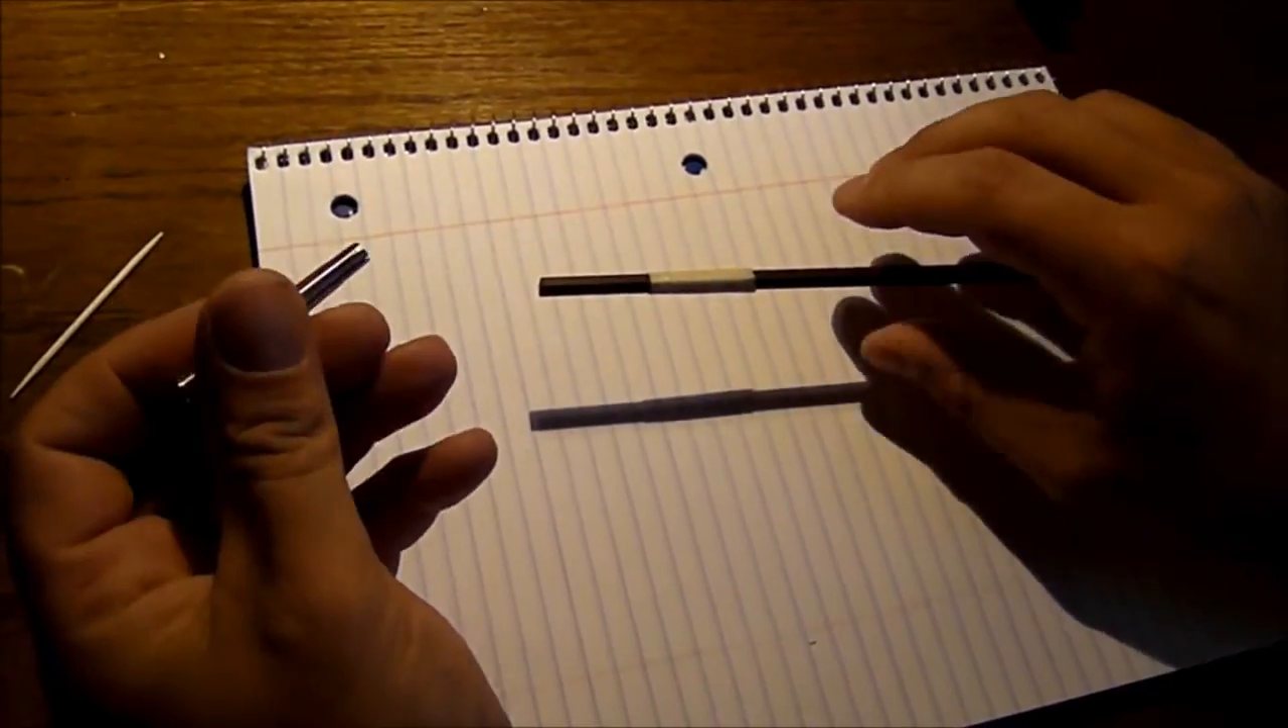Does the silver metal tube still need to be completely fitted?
Yes.